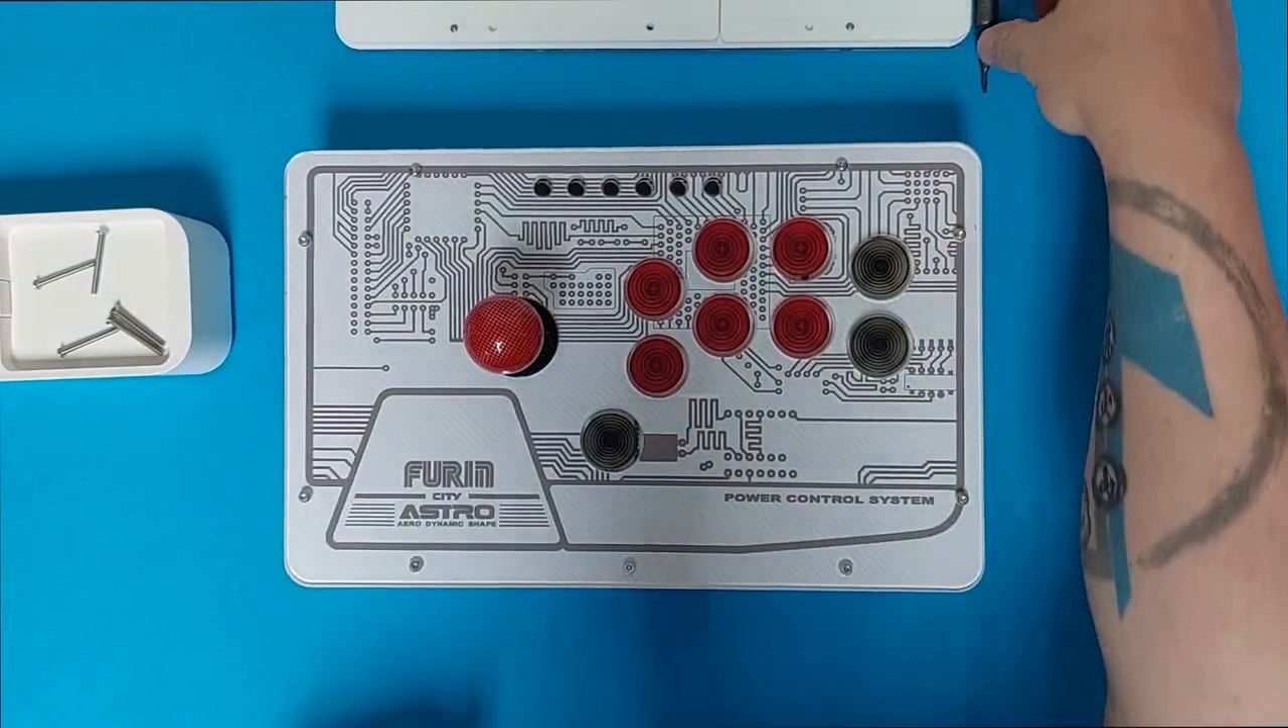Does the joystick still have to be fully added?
No.